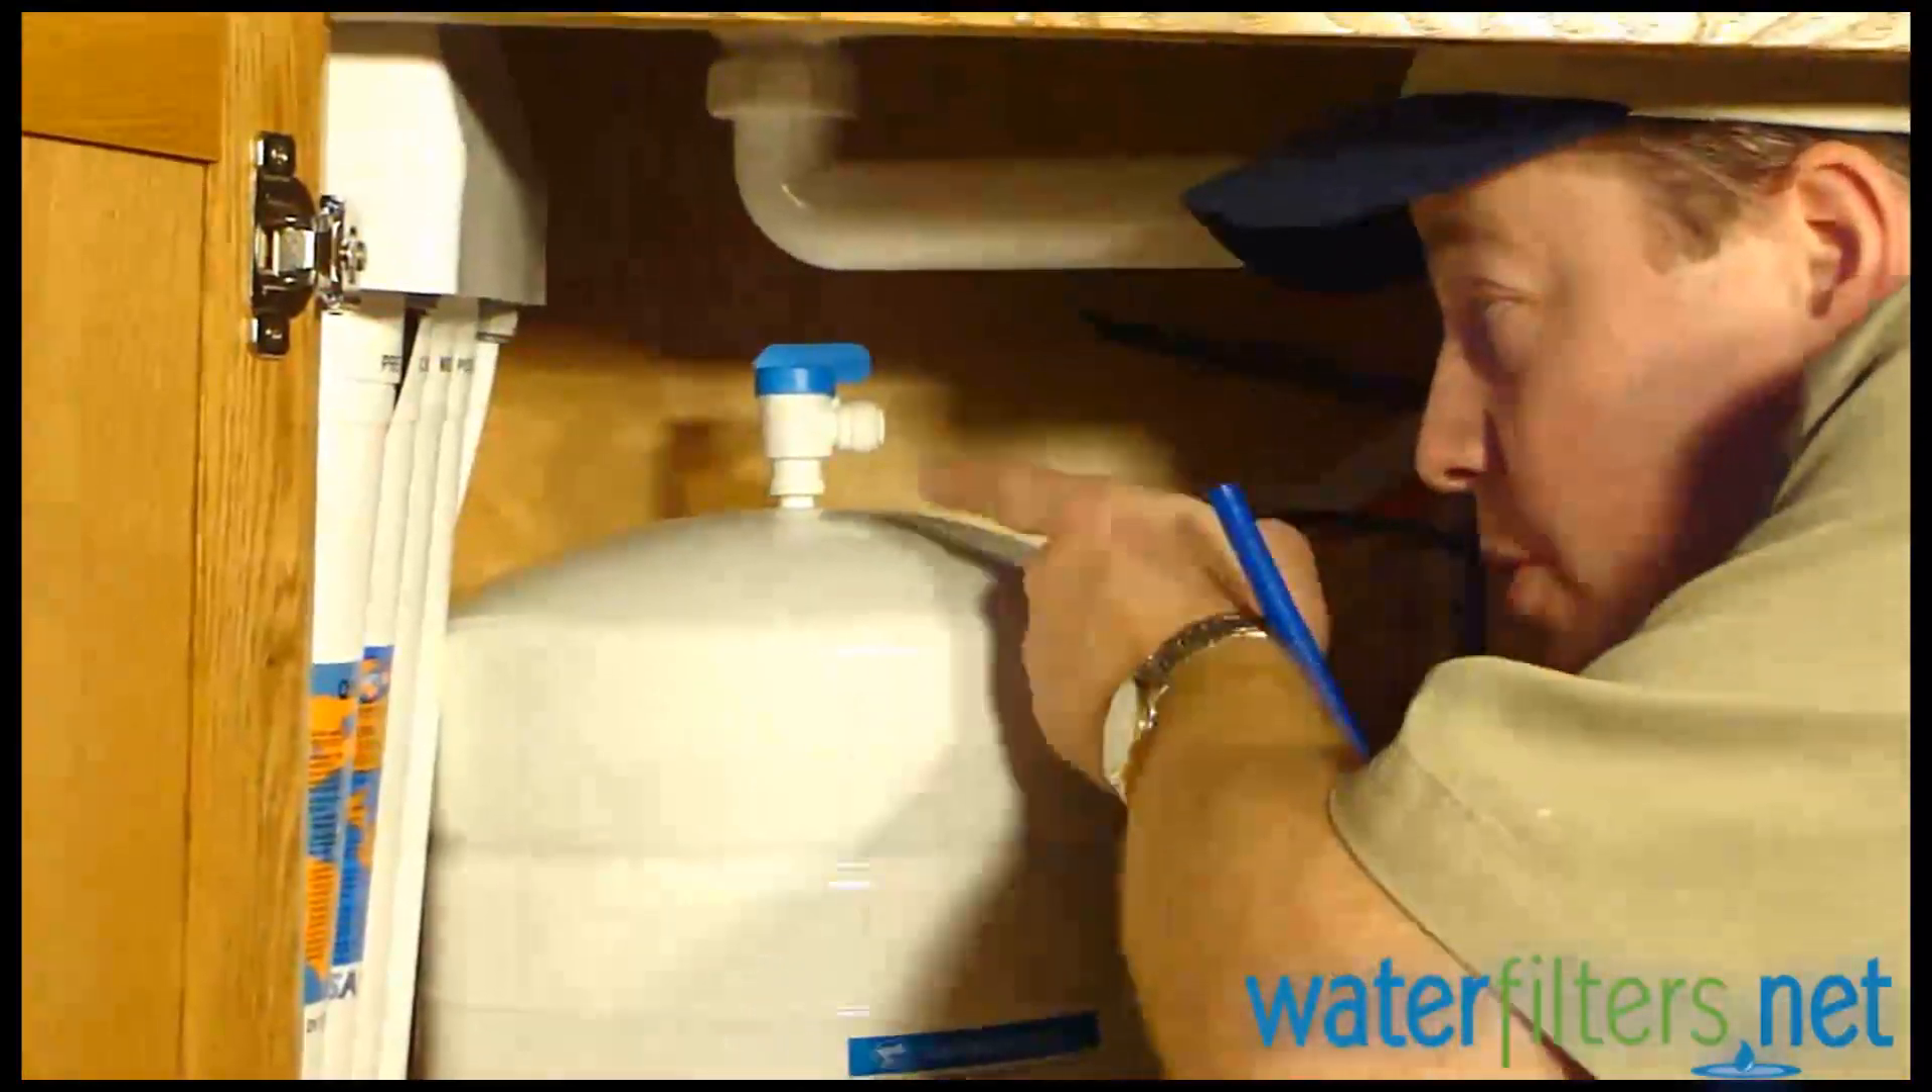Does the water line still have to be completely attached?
Yes.